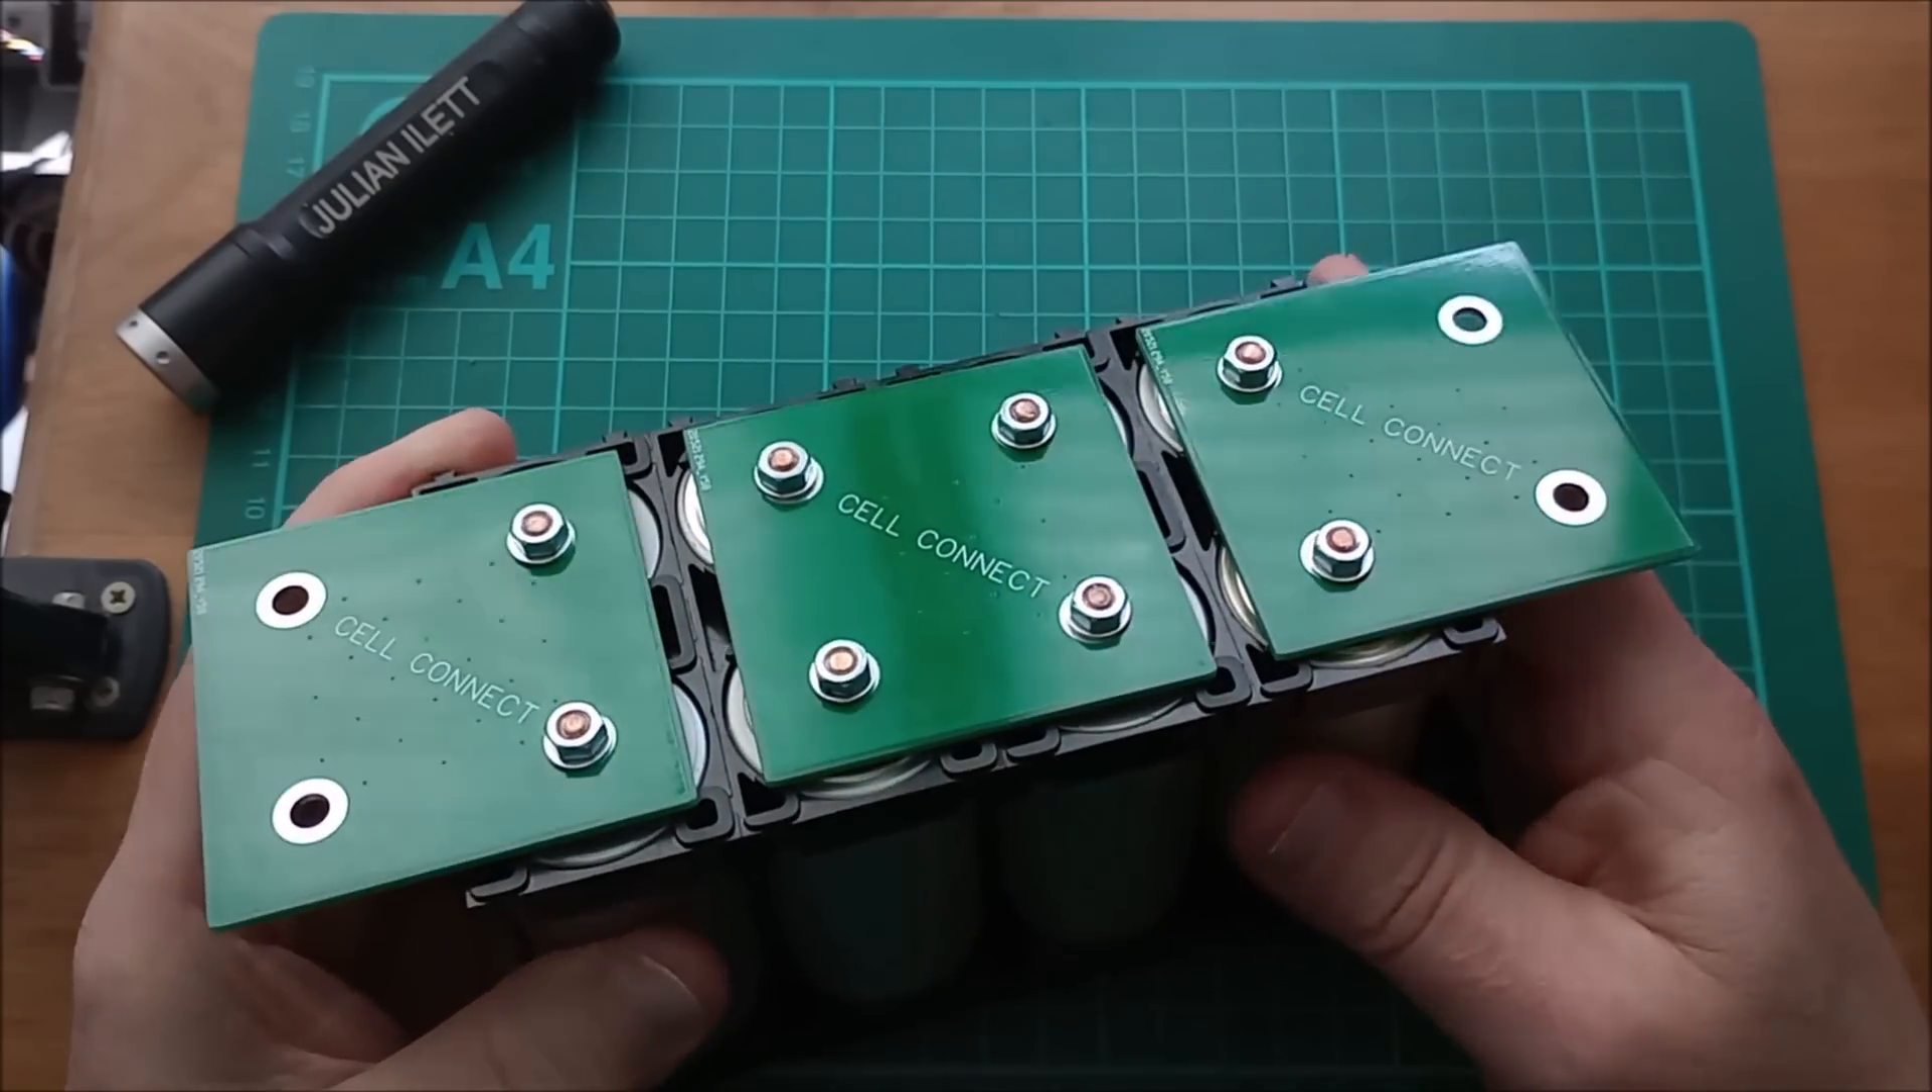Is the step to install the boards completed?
Yes.